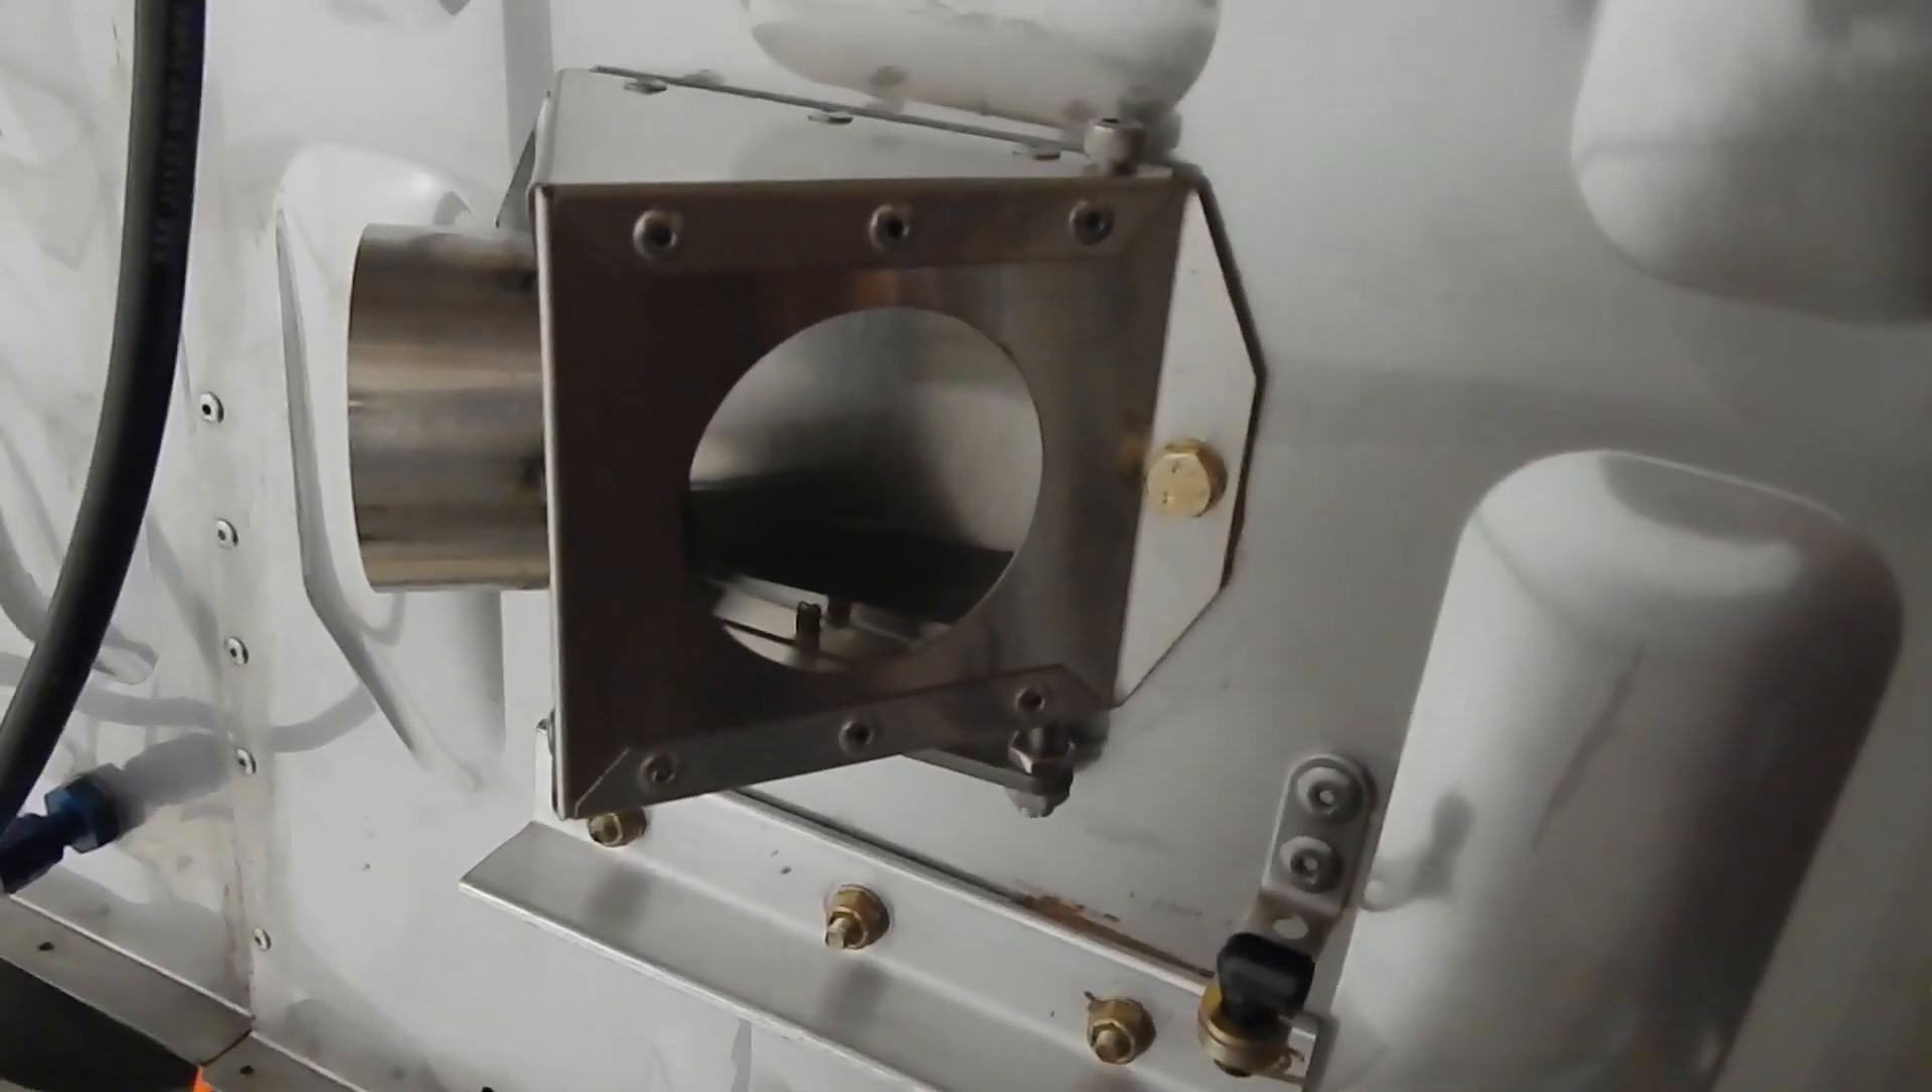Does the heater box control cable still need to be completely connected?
Yes.